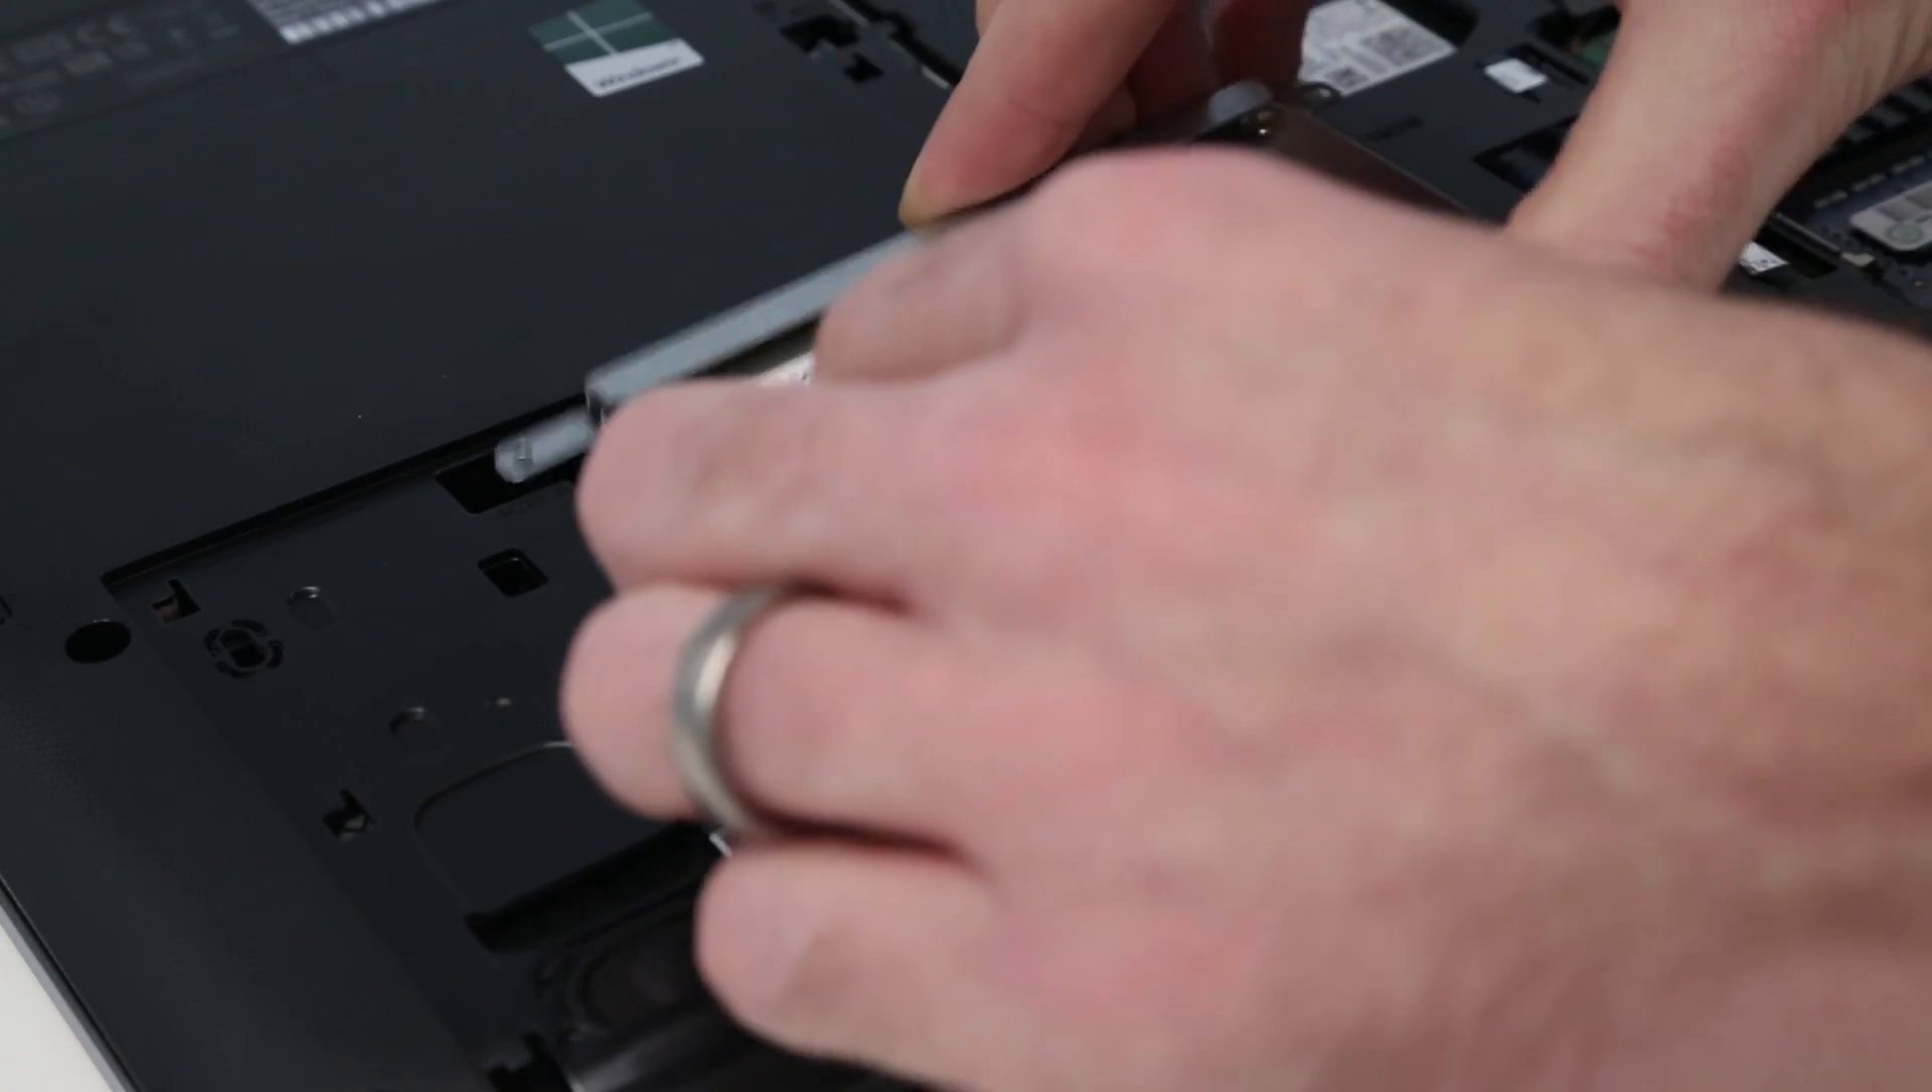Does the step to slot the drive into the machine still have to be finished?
Yes.